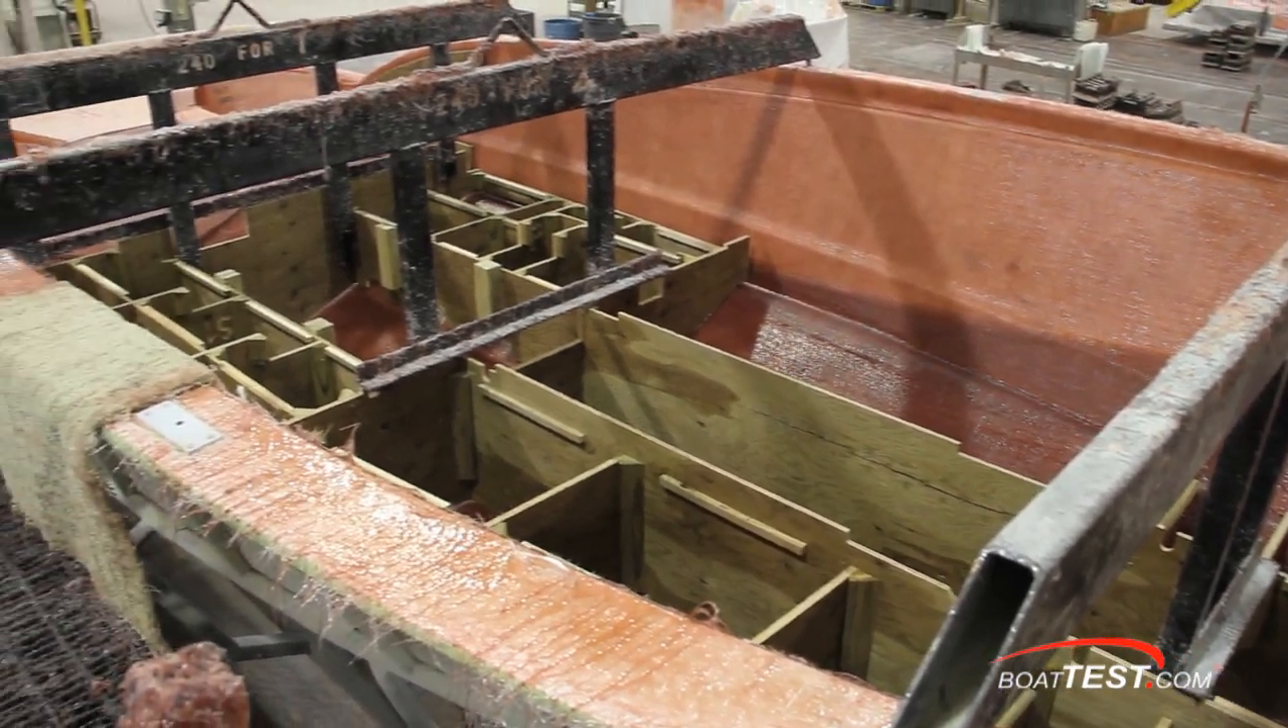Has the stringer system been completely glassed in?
No.